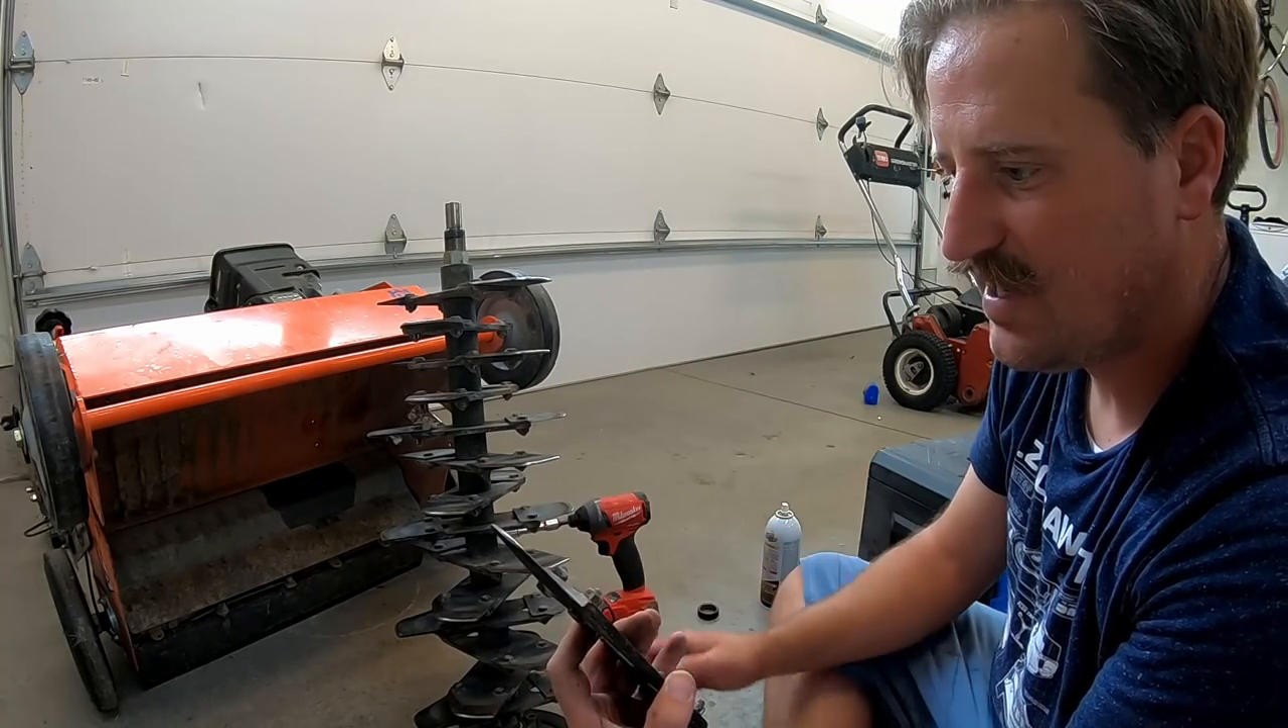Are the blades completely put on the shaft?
No.